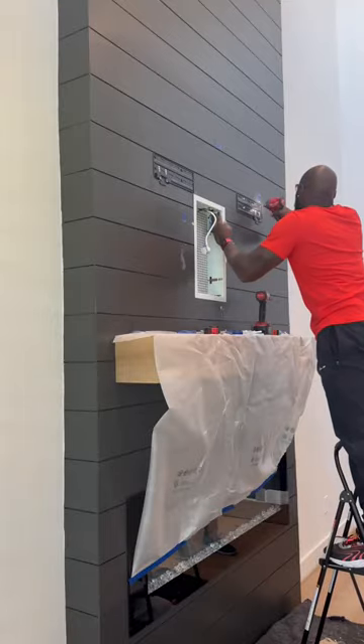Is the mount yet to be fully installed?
Yes.